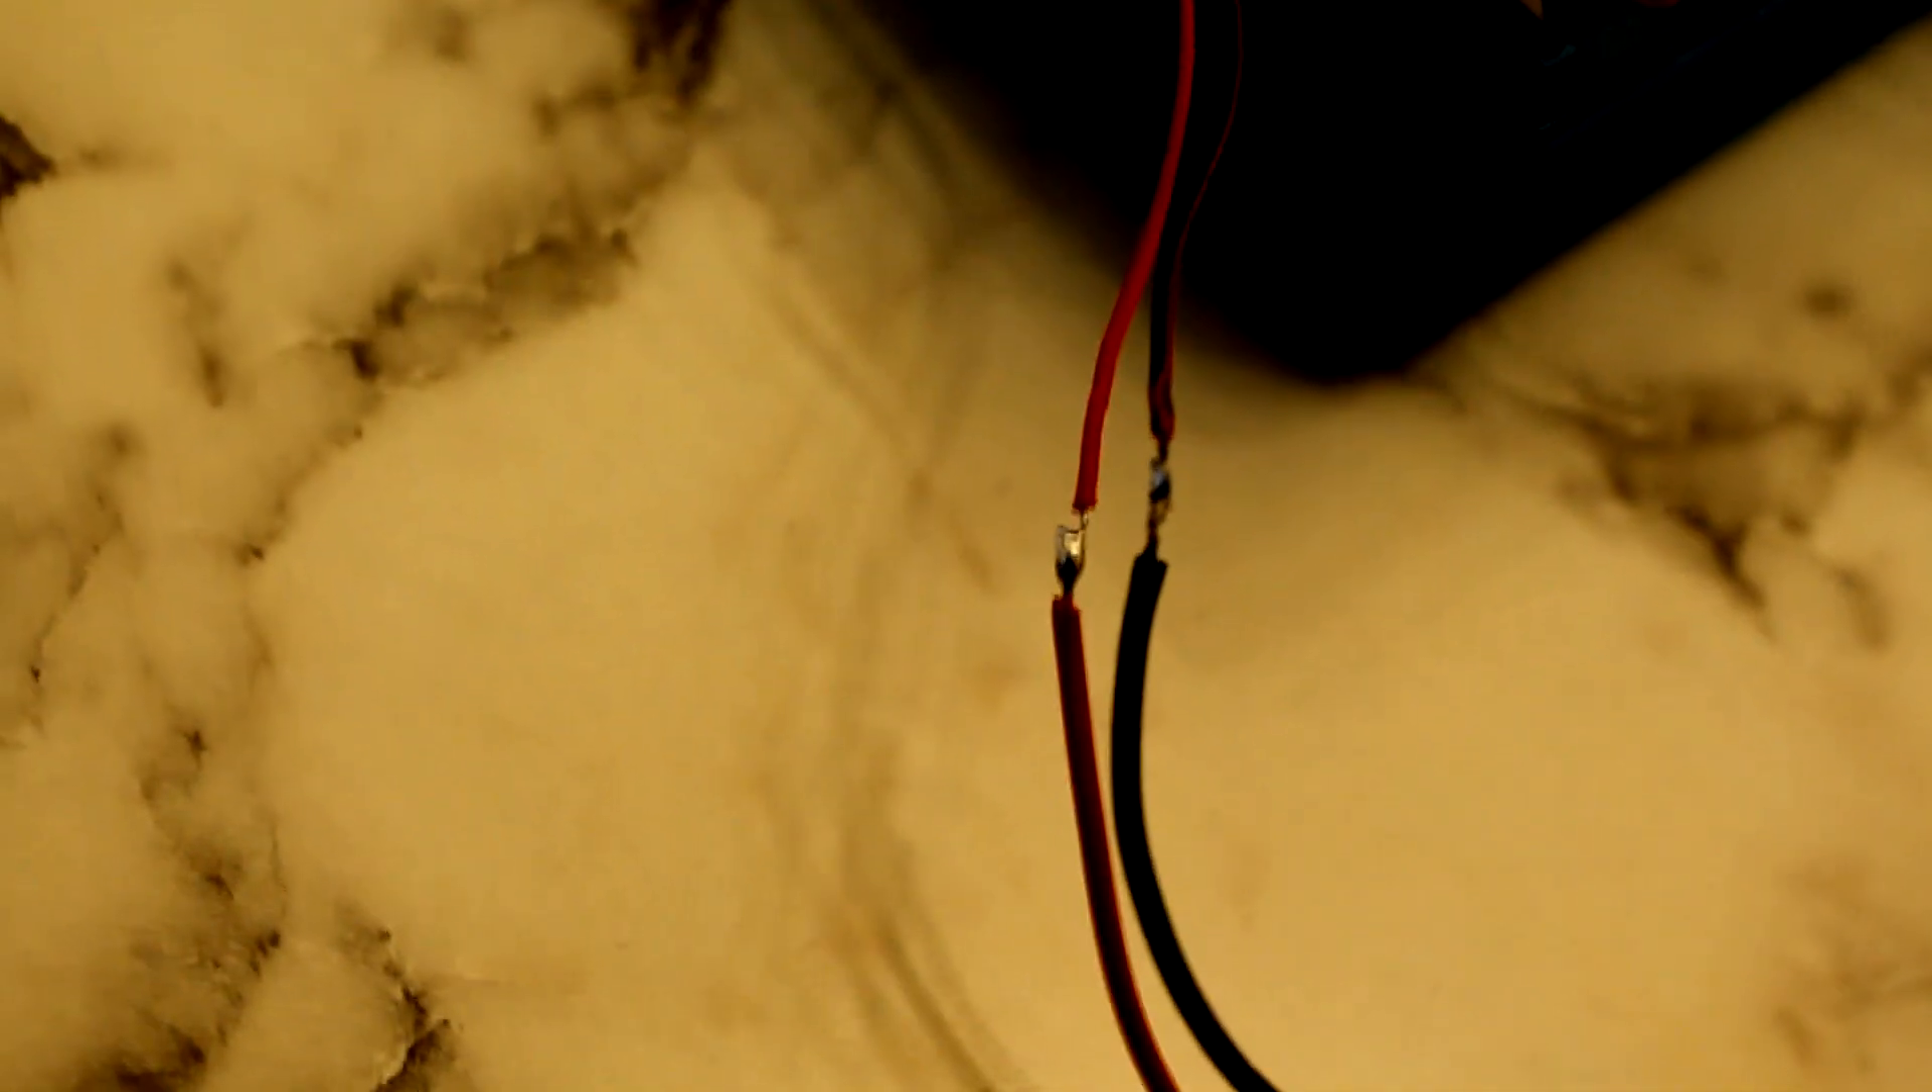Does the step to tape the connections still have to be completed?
Yes.